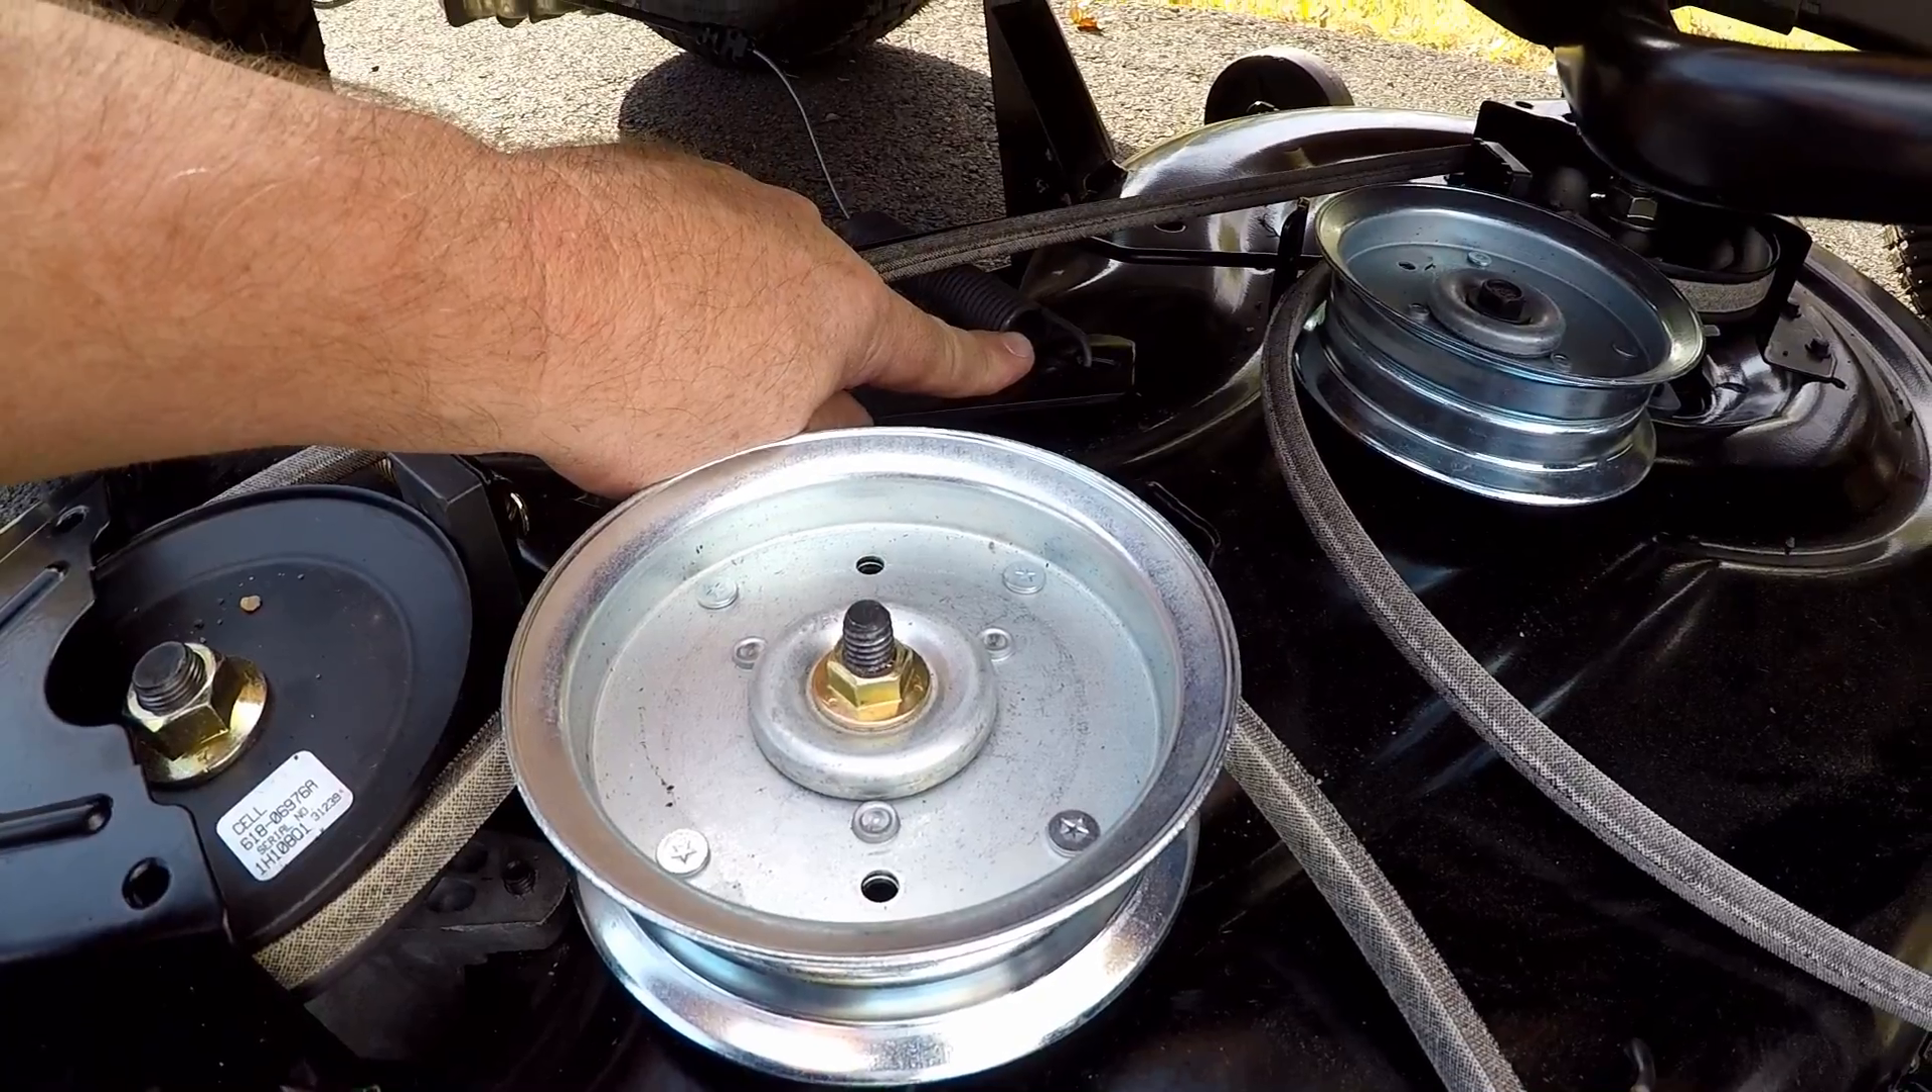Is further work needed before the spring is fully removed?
Yes.